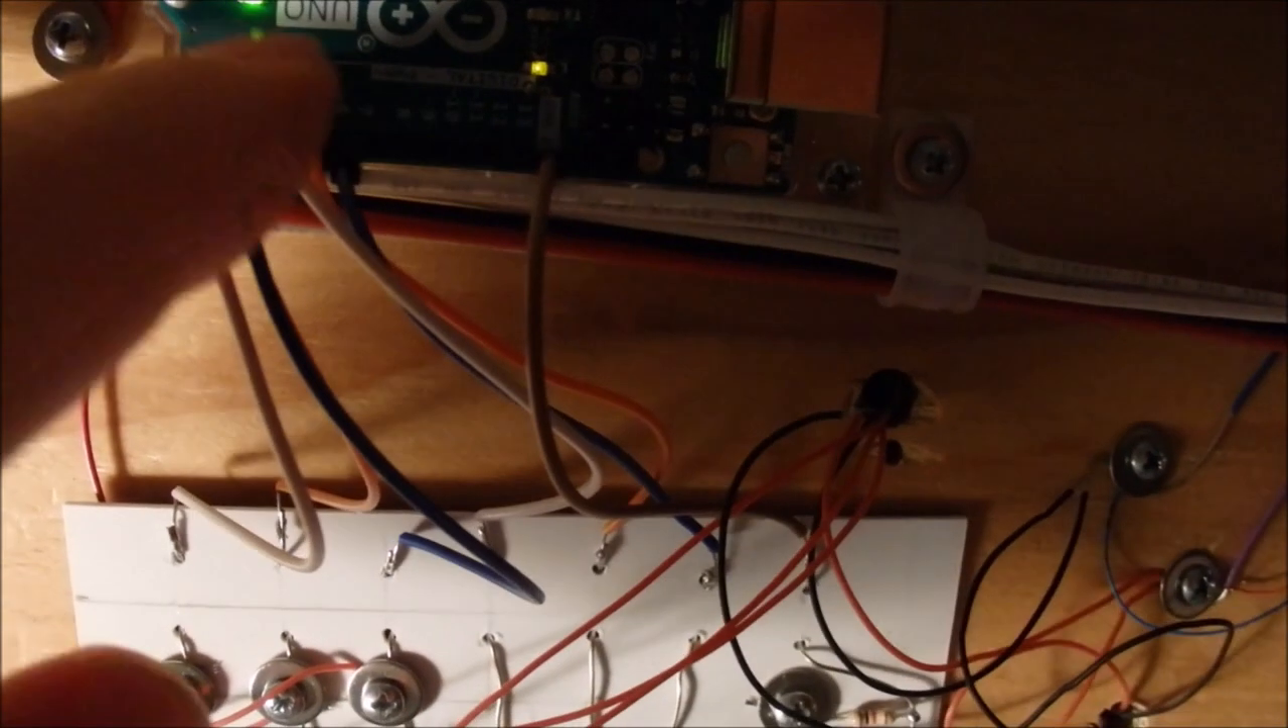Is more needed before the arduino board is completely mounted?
No.